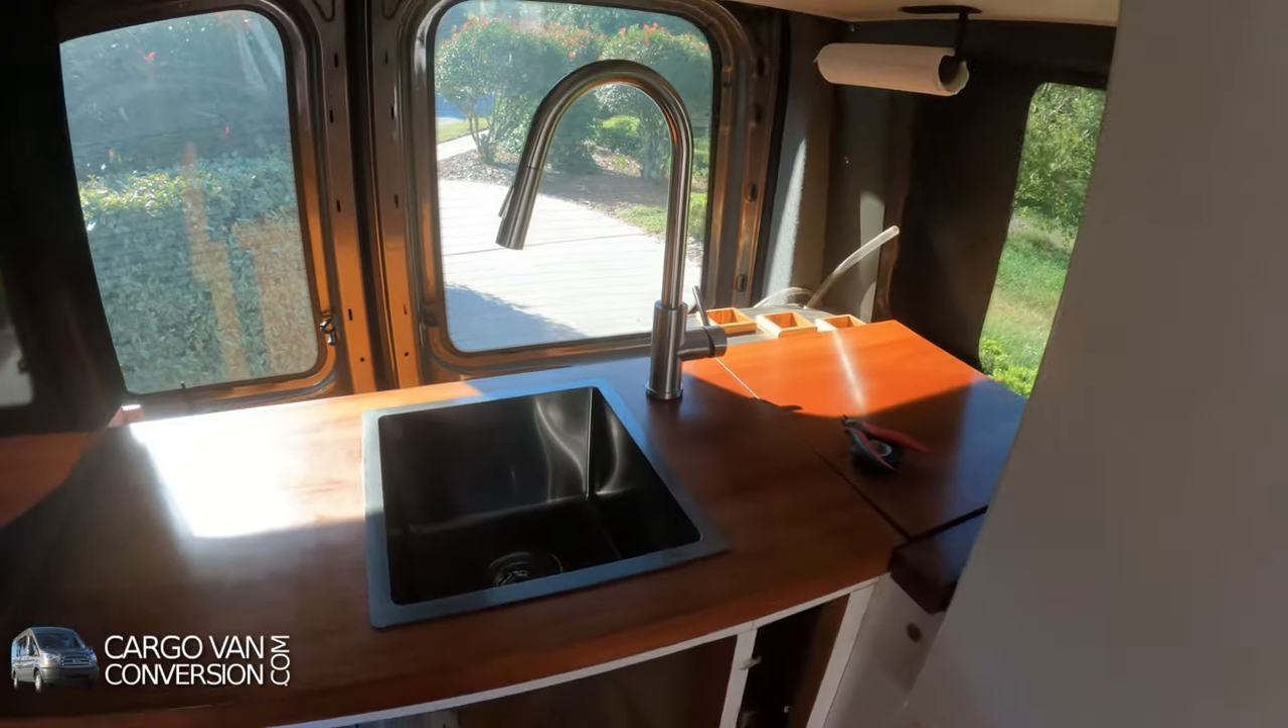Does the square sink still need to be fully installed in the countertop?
No.